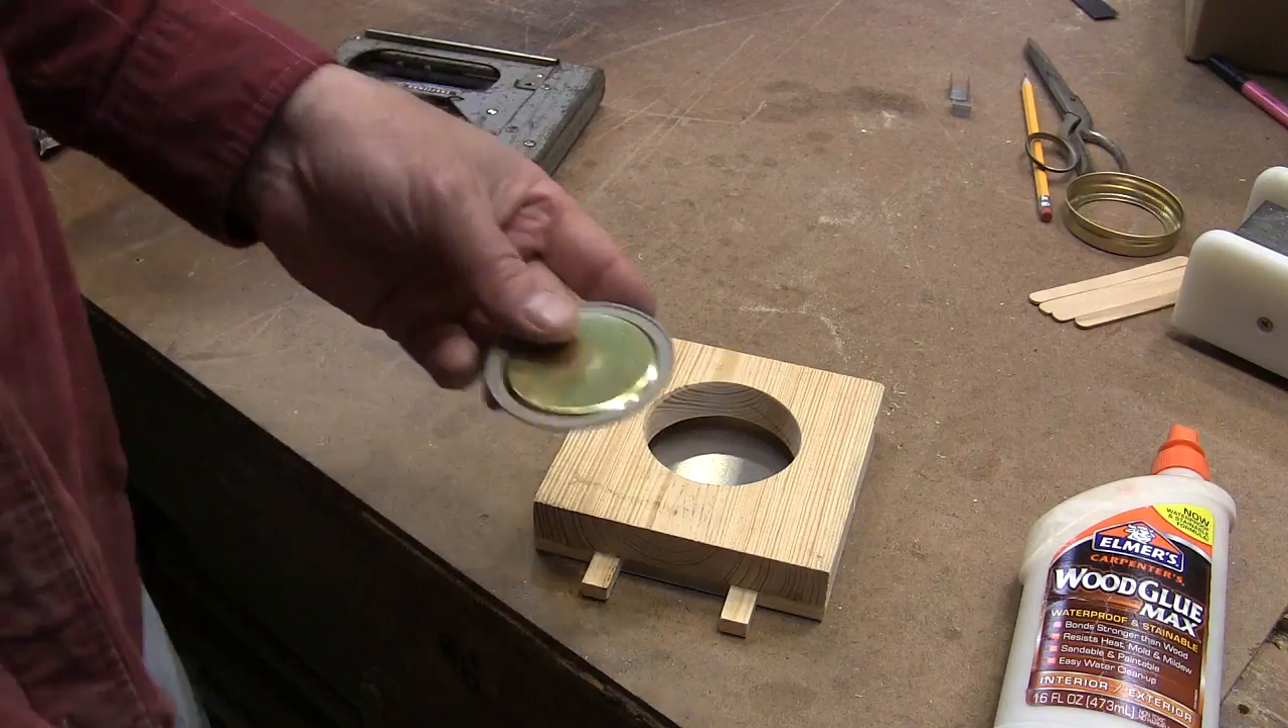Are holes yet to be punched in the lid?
Yes.